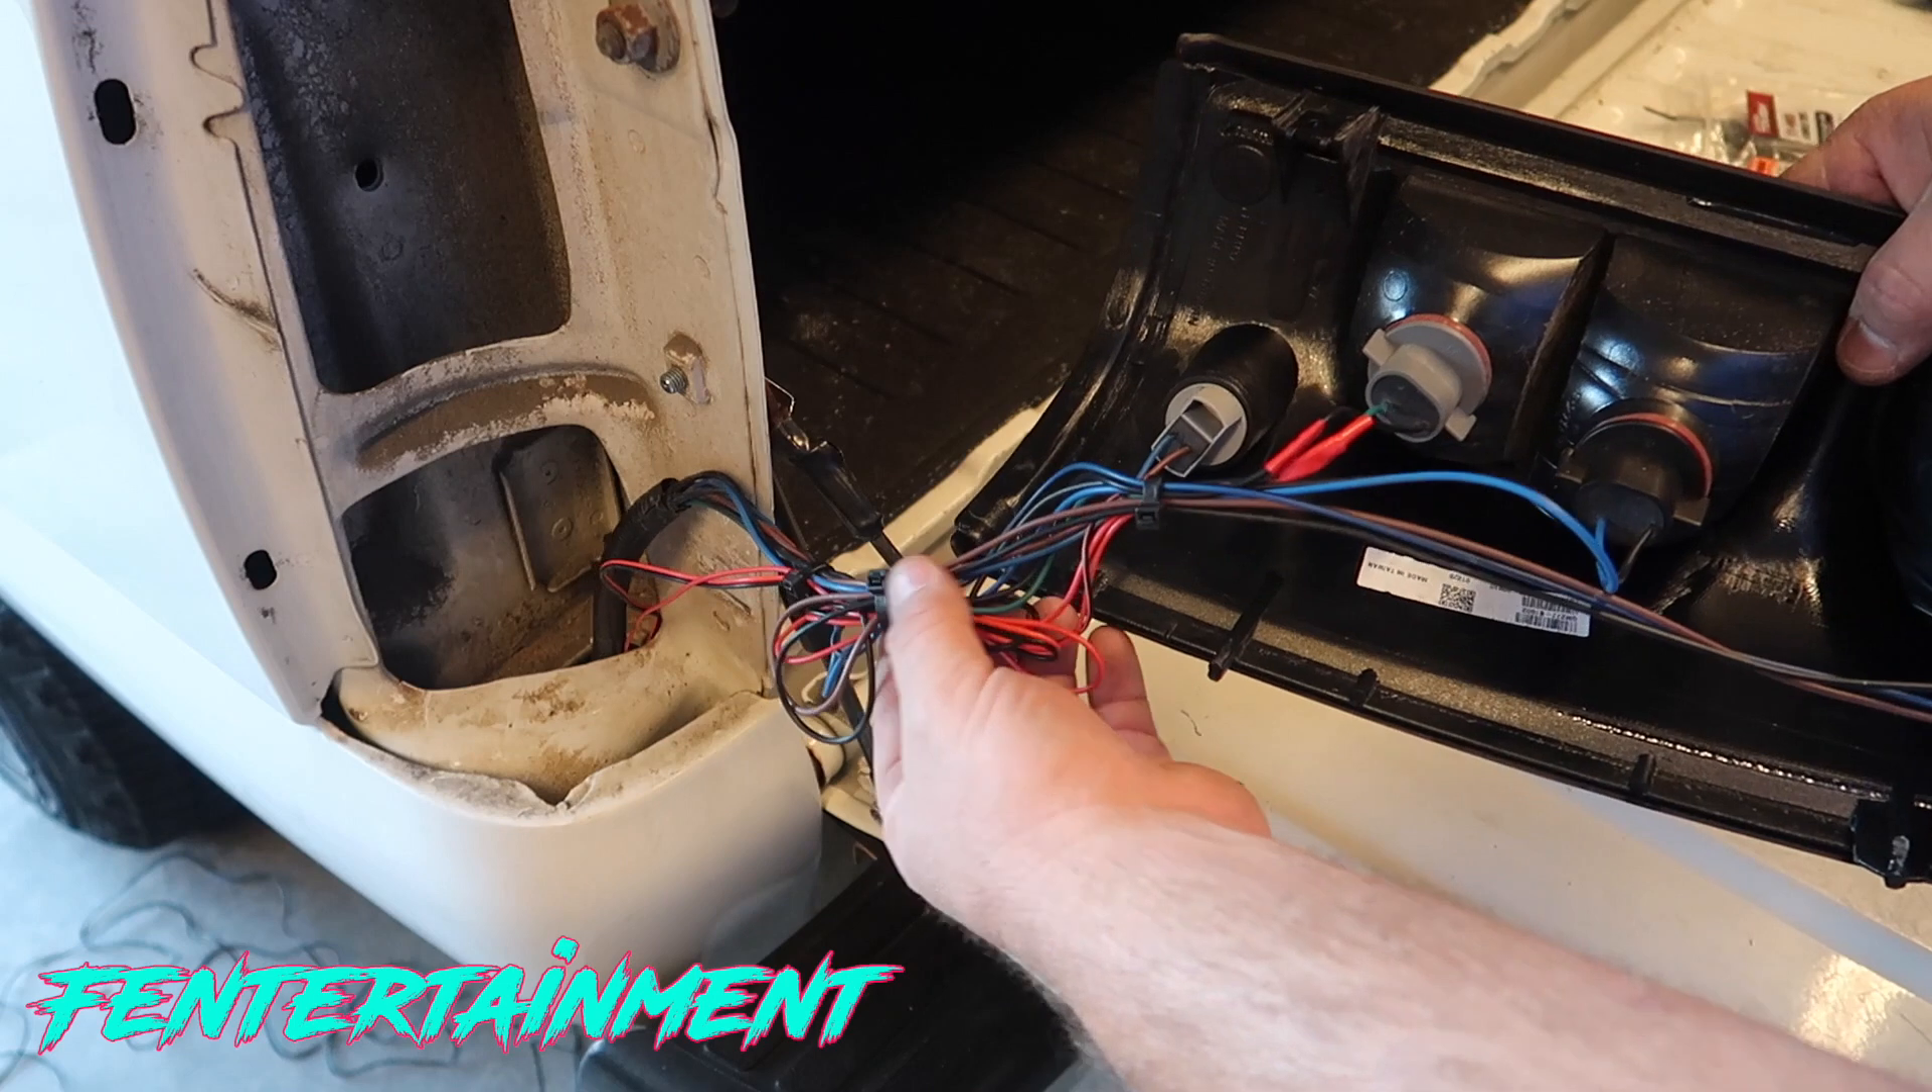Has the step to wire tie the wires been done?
Yes.